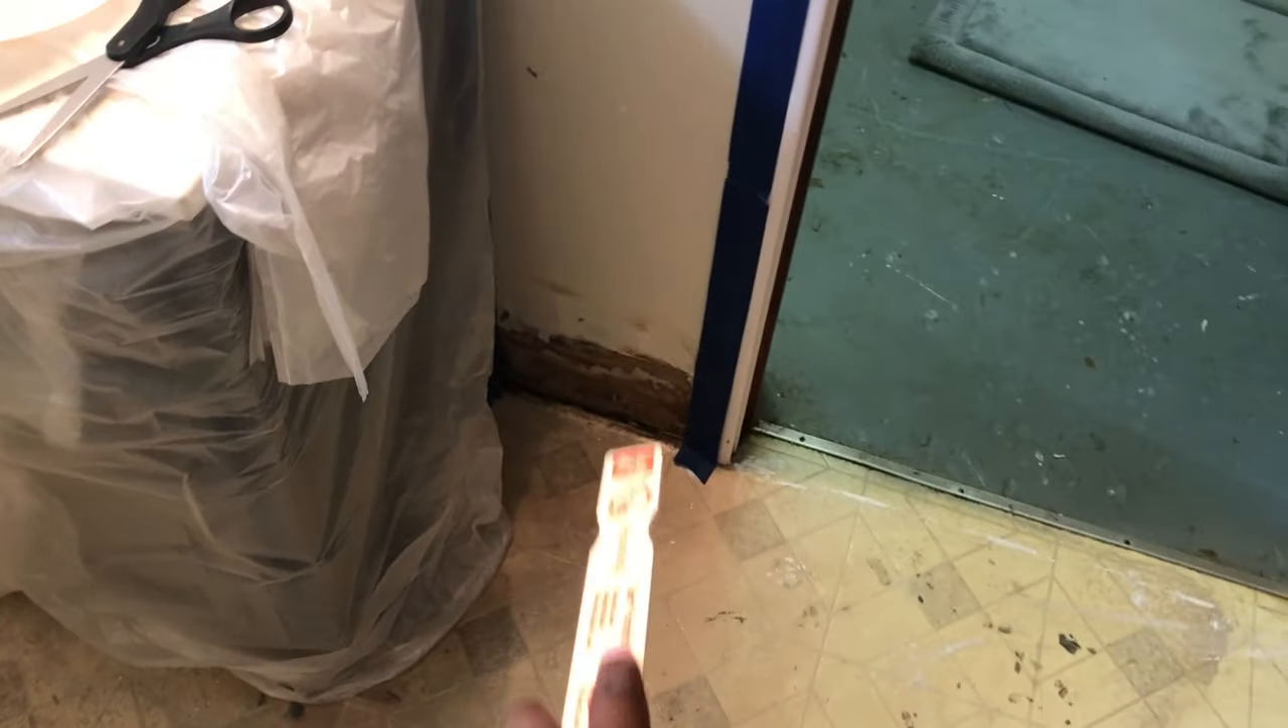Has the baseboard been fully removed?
Yes.